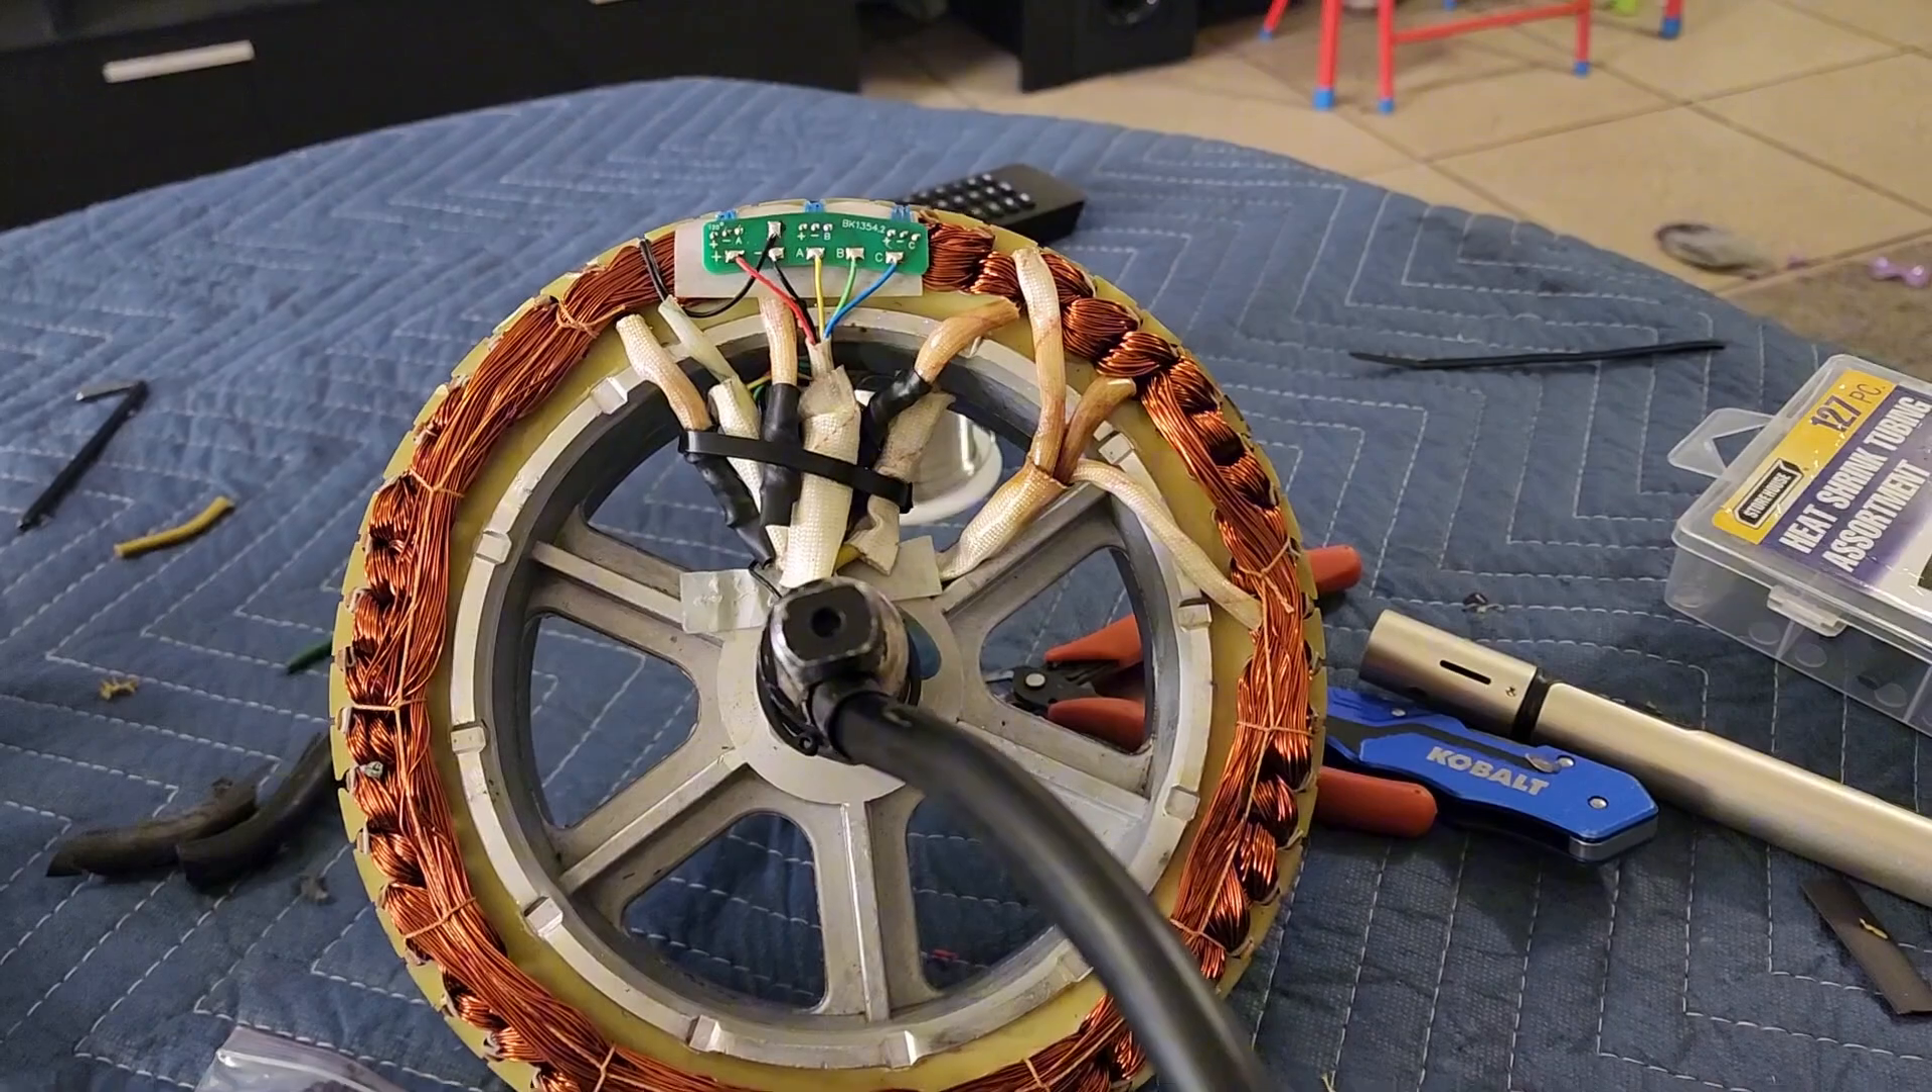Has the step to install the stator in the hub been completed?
No.